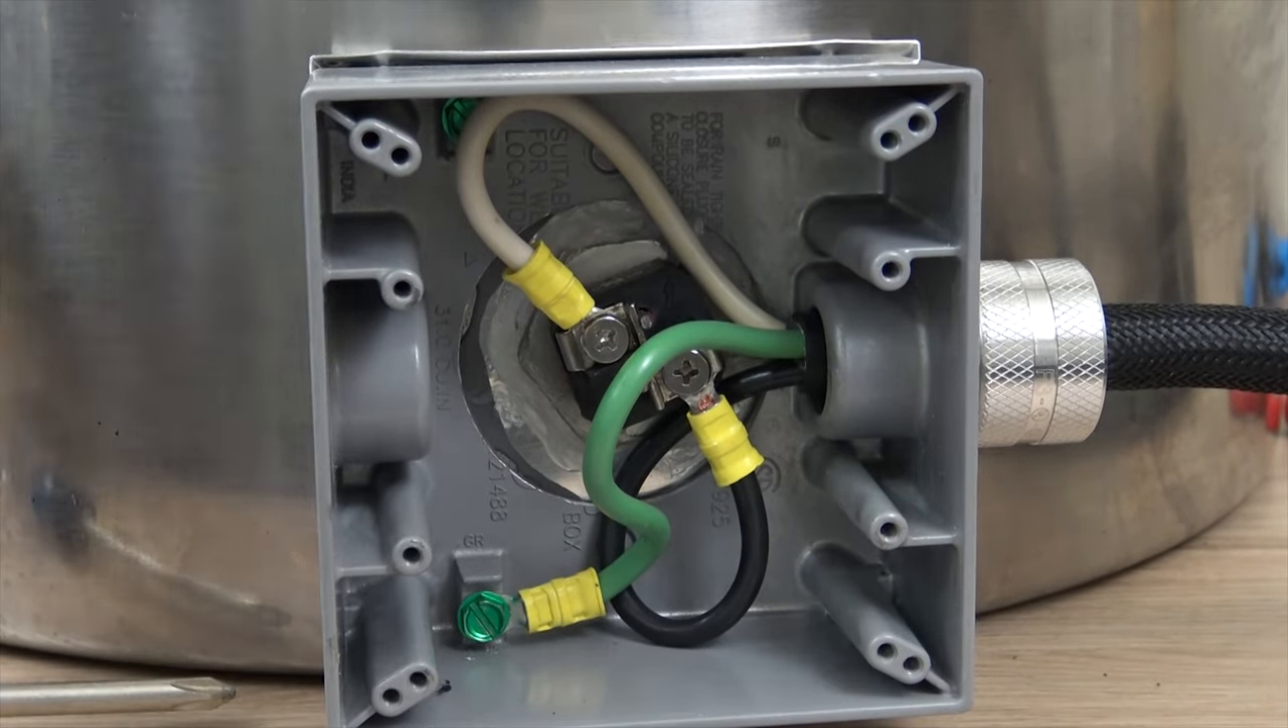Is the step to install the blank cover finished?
No.